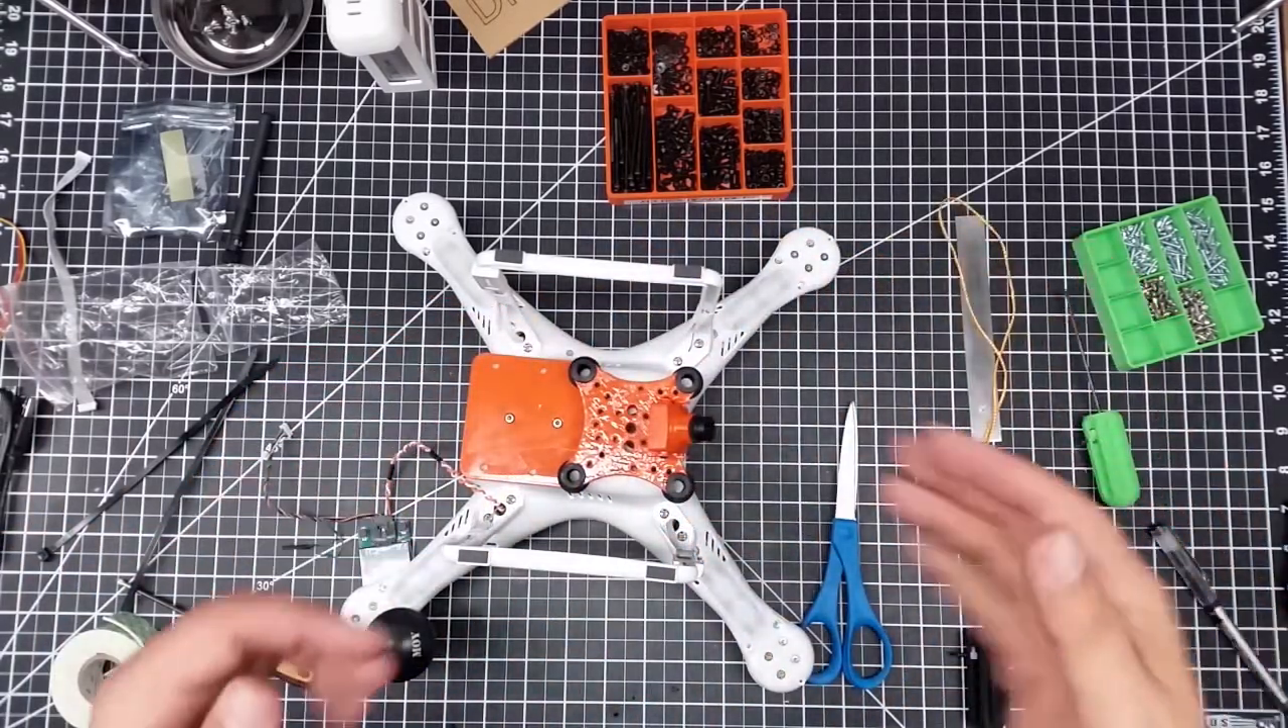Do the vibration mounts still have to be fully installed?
No.